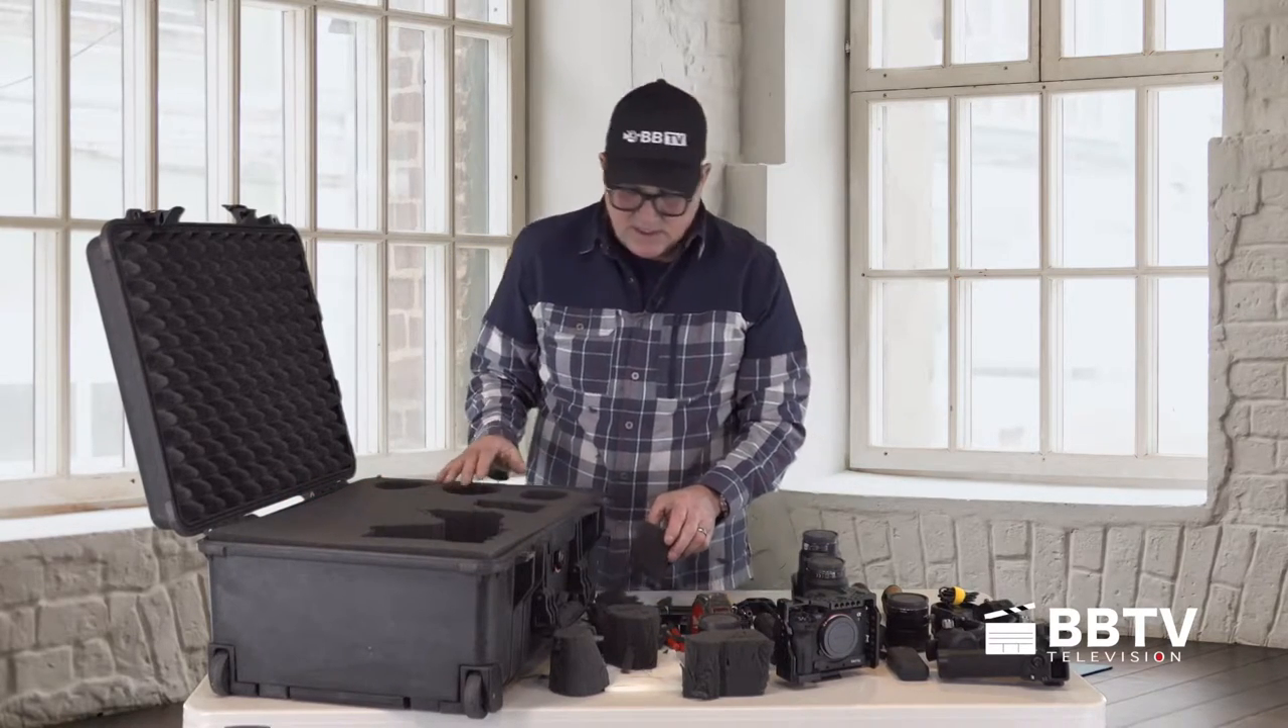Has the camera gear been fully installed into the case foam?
No.